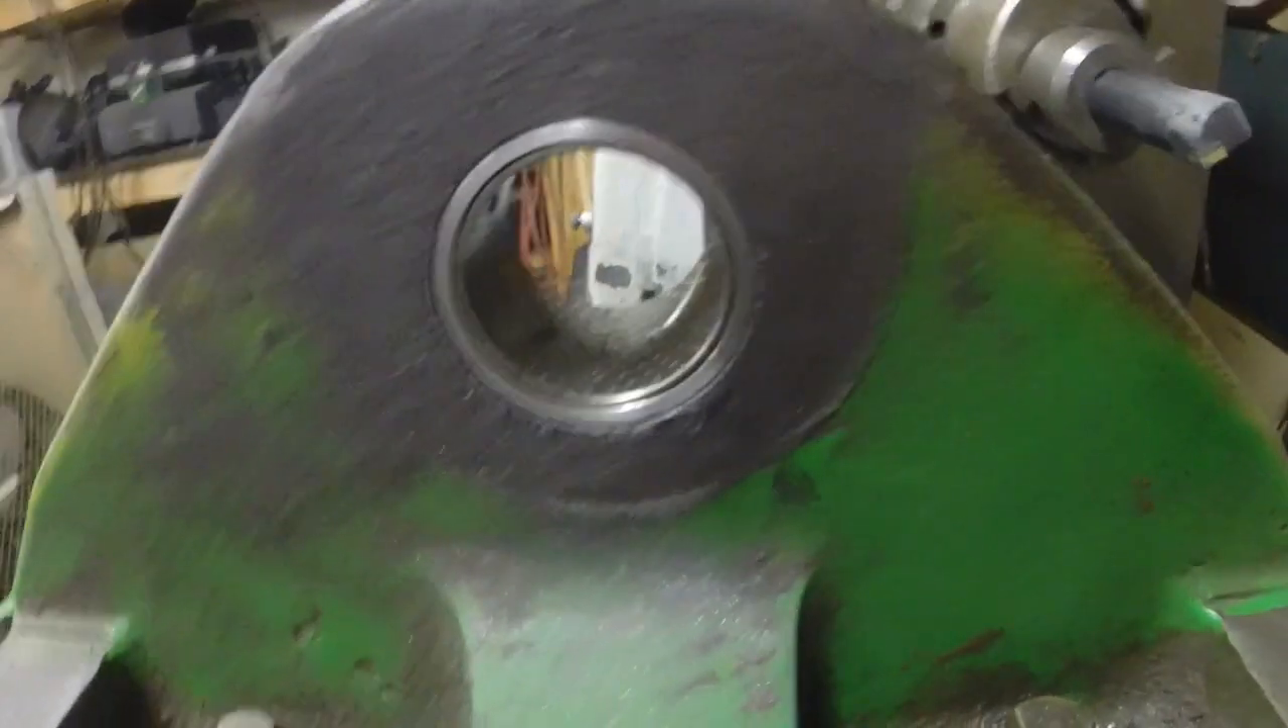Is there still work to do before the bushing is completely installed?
No.